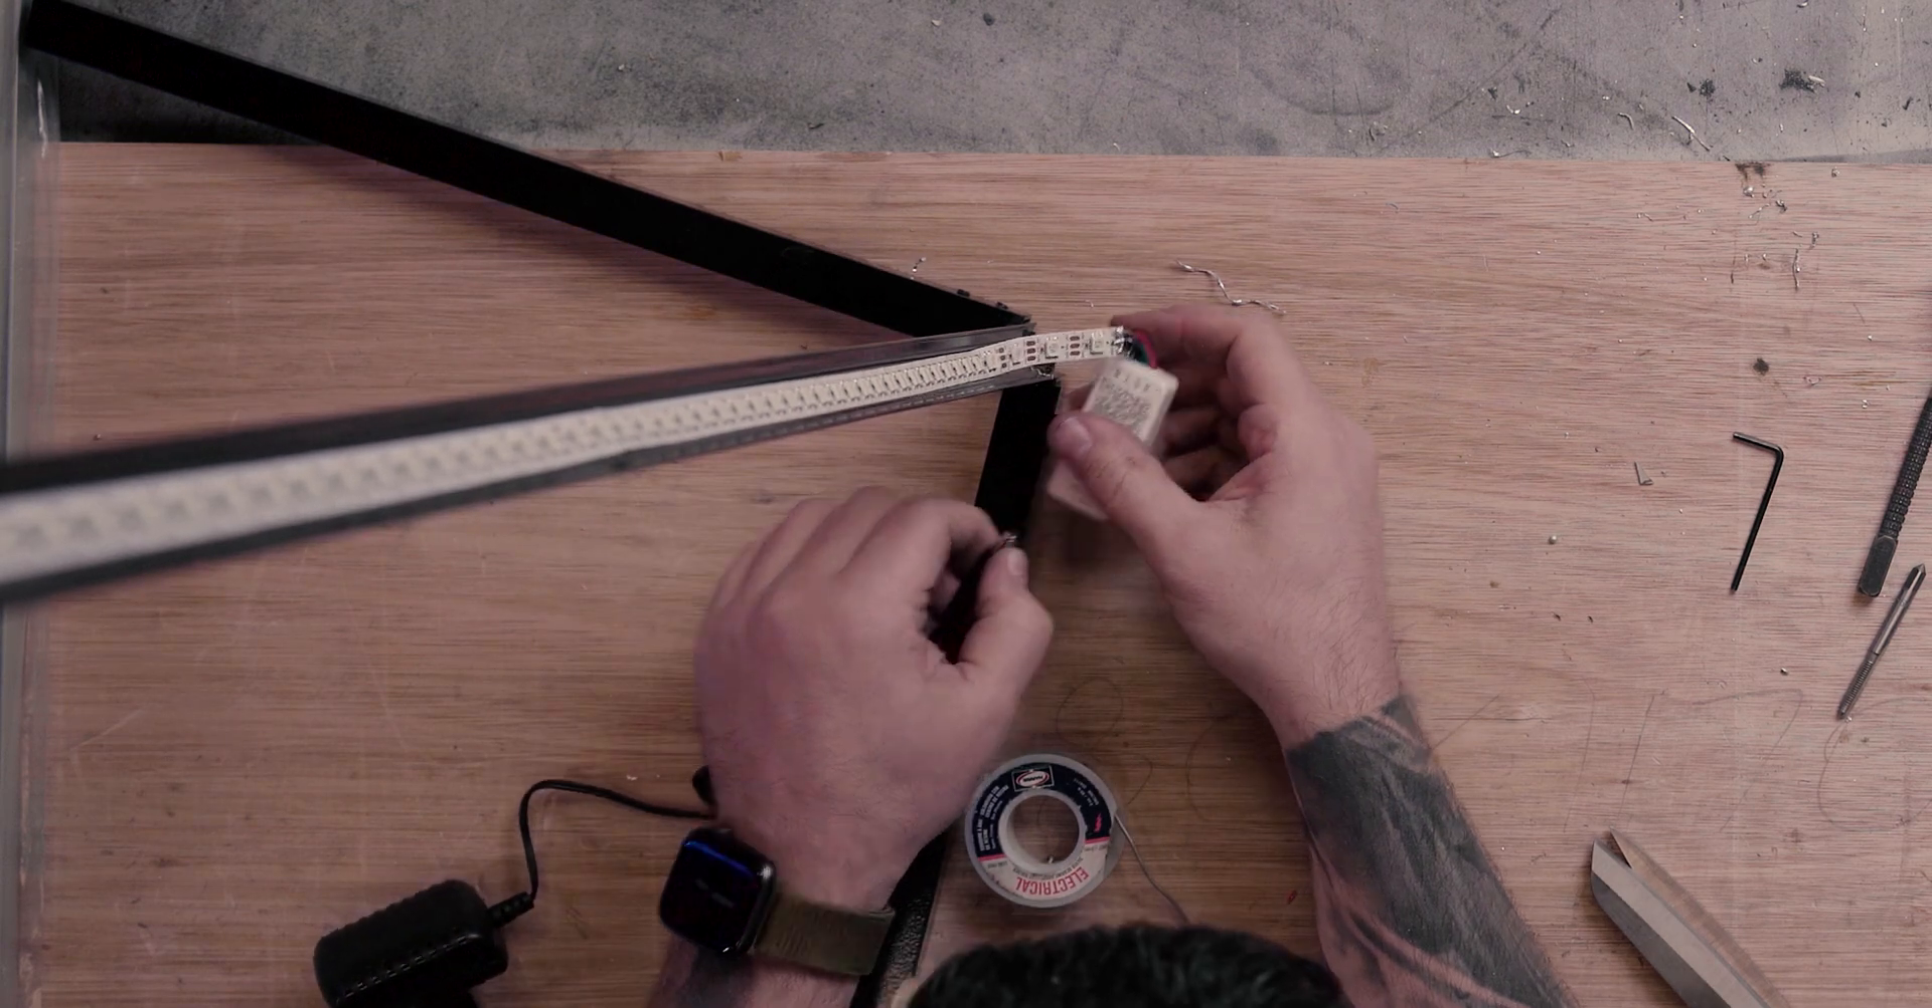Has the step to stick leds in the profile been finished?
Yes.